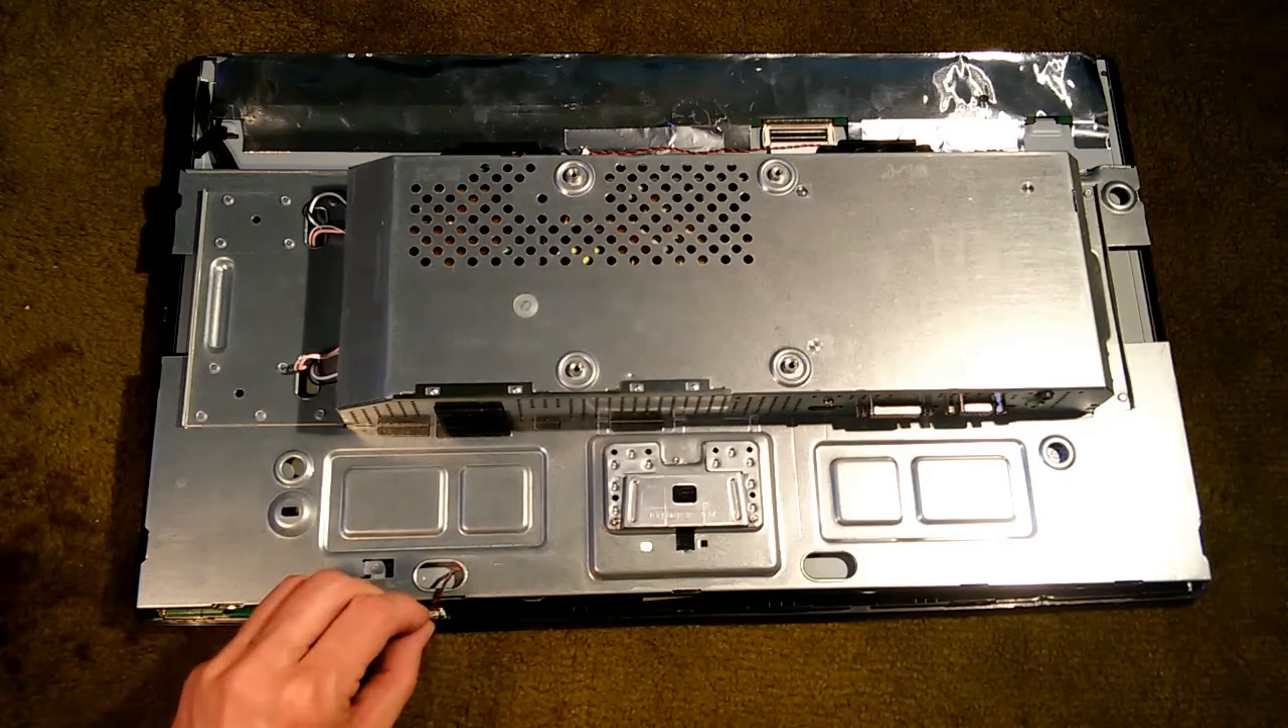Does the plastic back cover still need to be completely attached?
Yes.